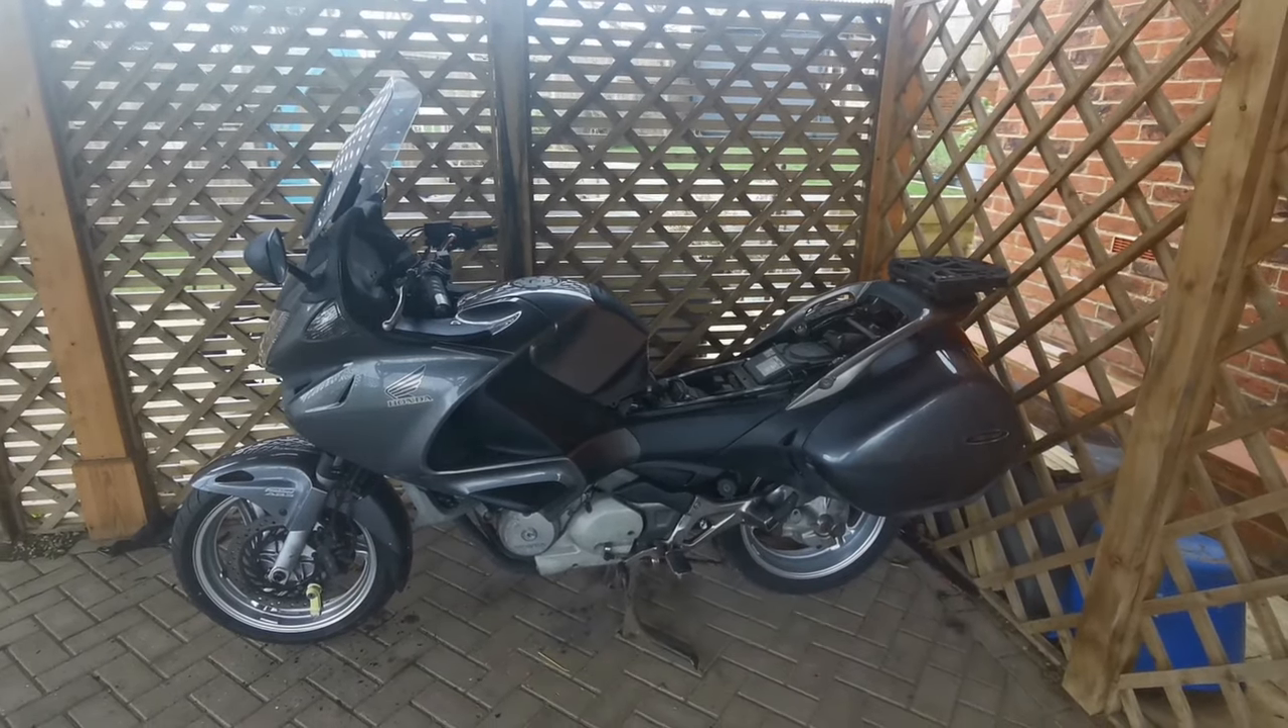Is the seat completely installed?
No.